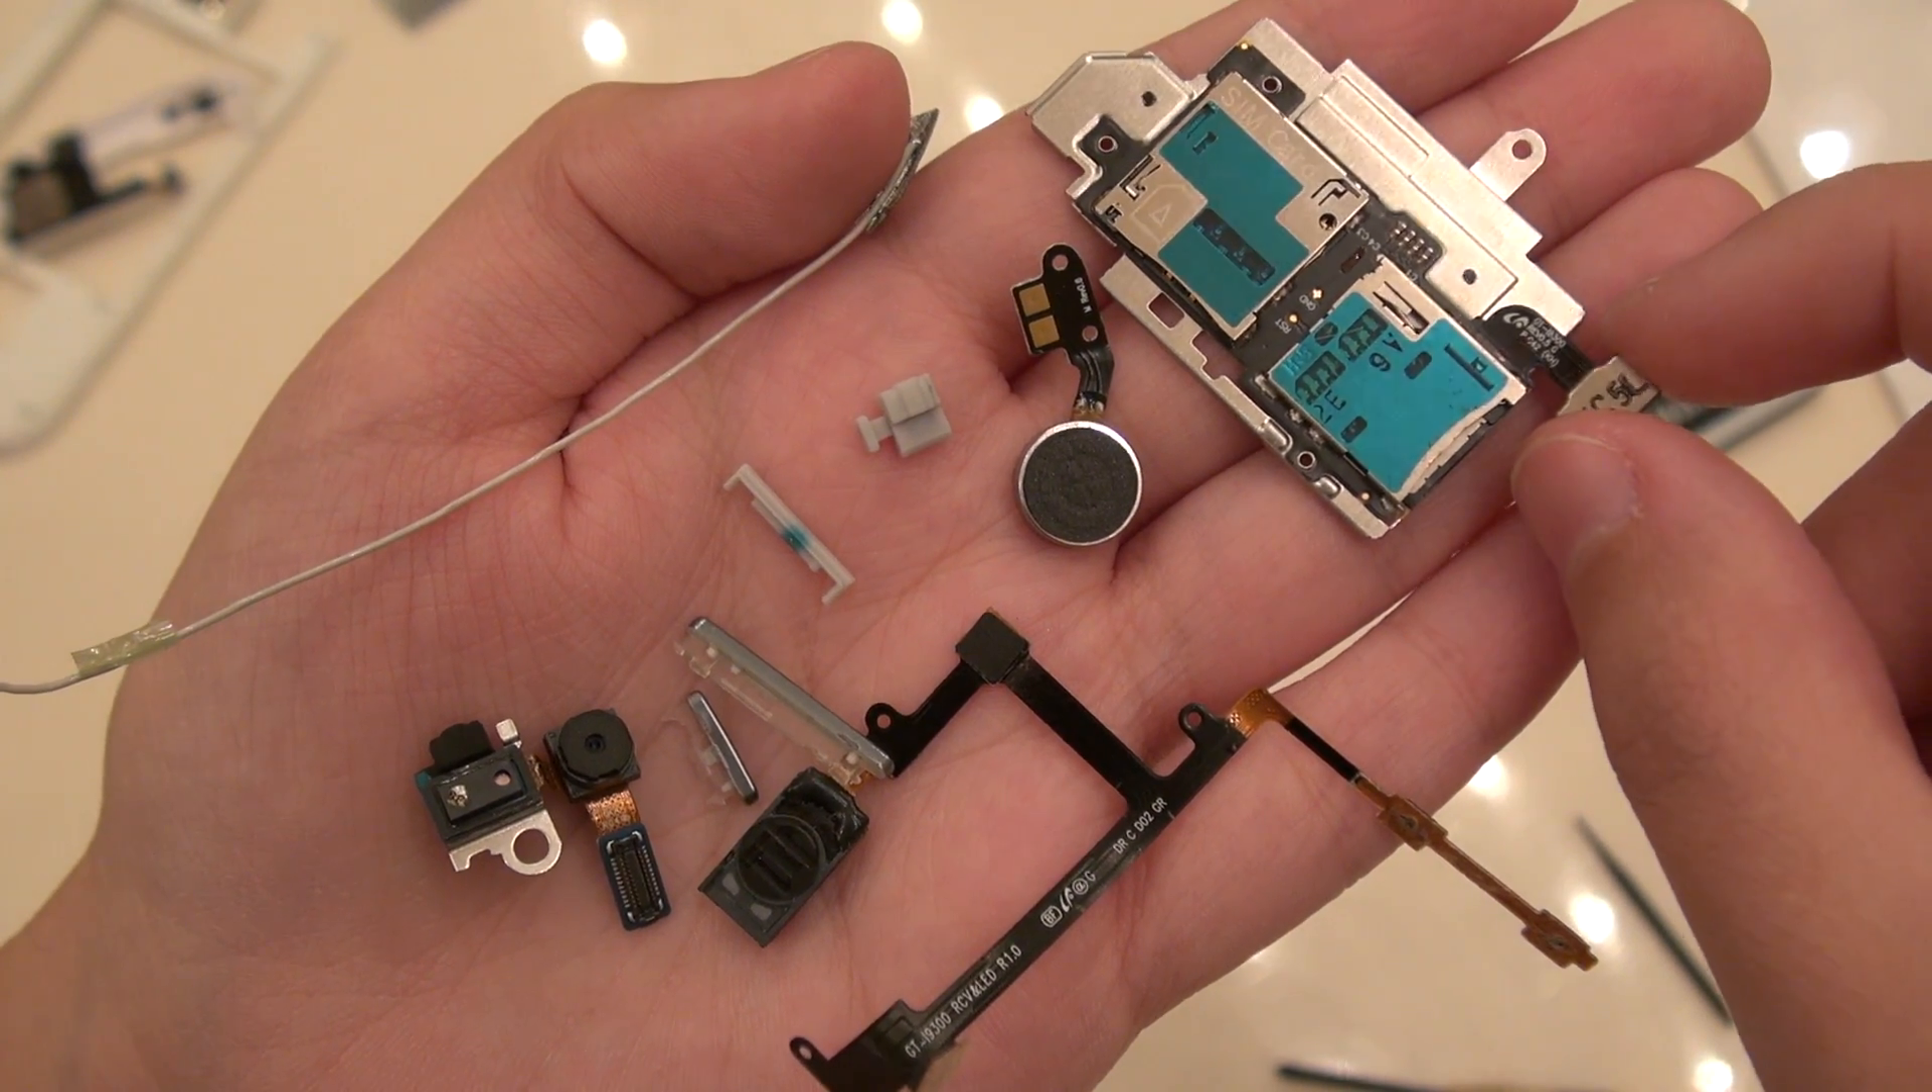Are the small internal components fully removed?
Yes.